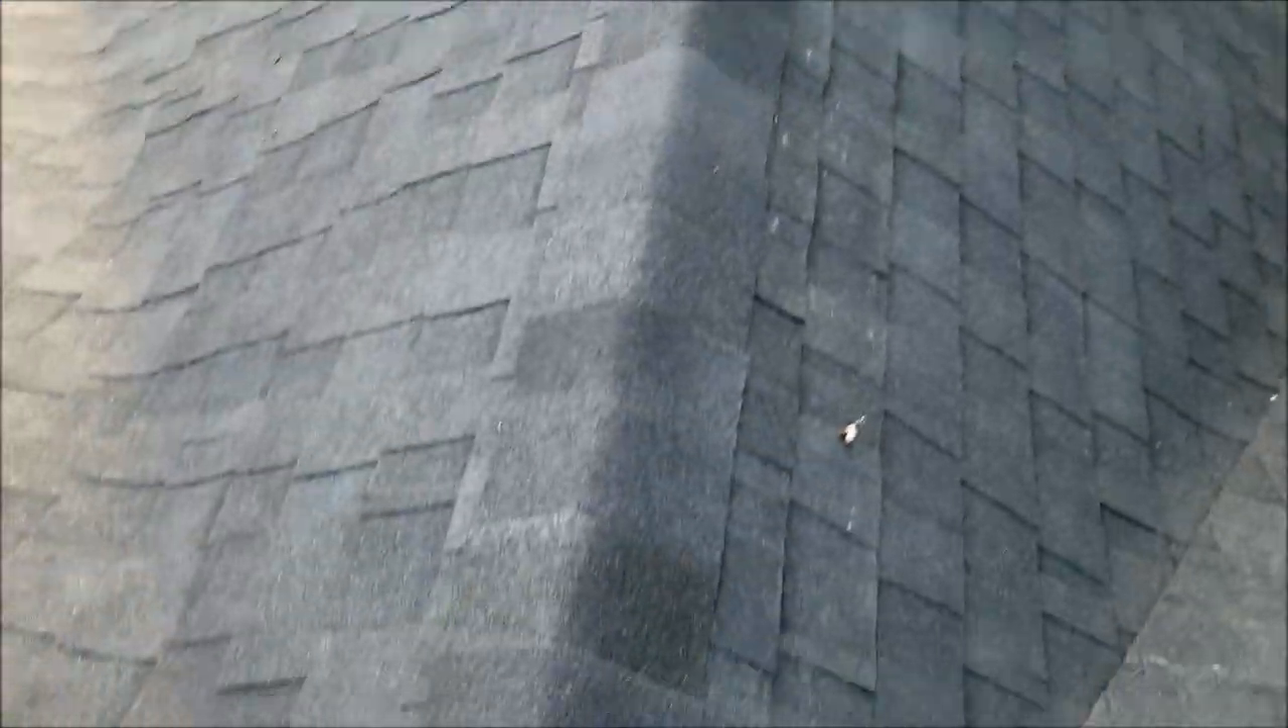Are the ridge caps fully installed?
Yes.